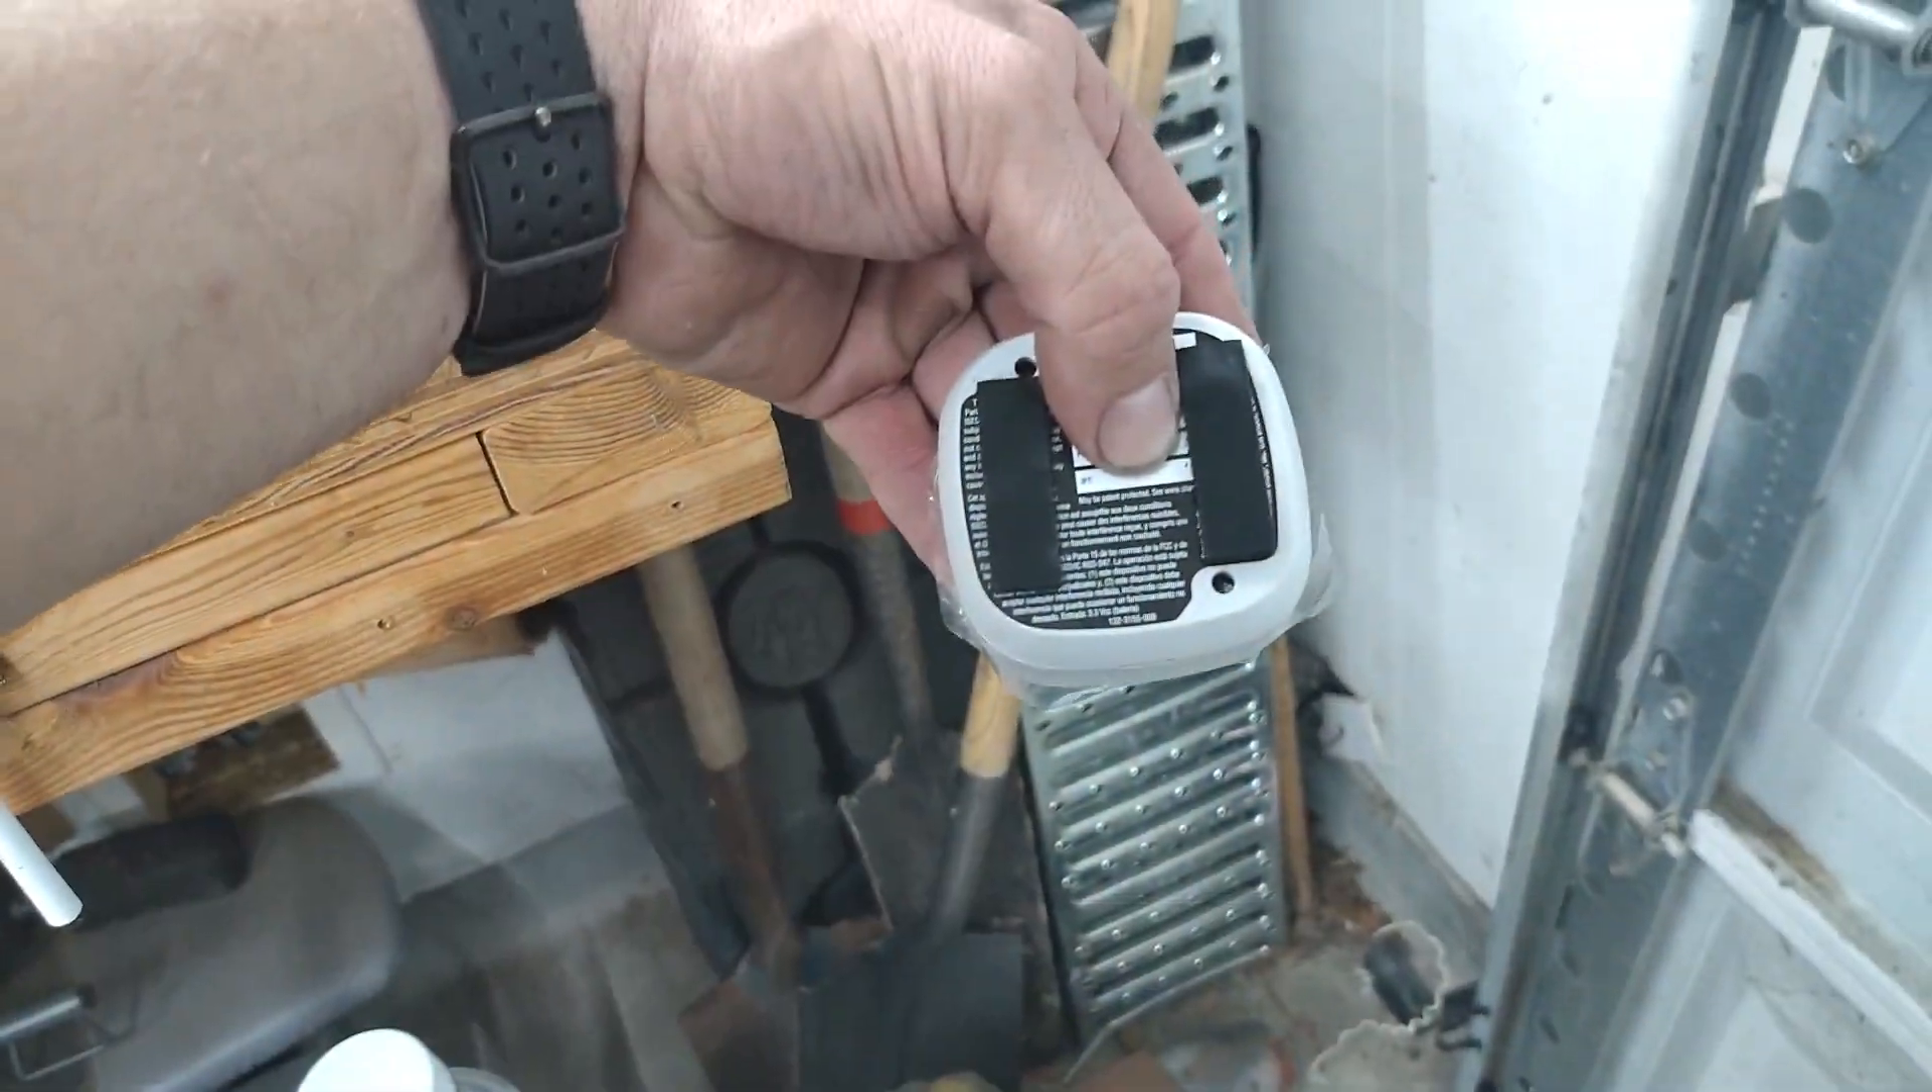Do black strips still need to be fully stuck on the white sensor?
No.